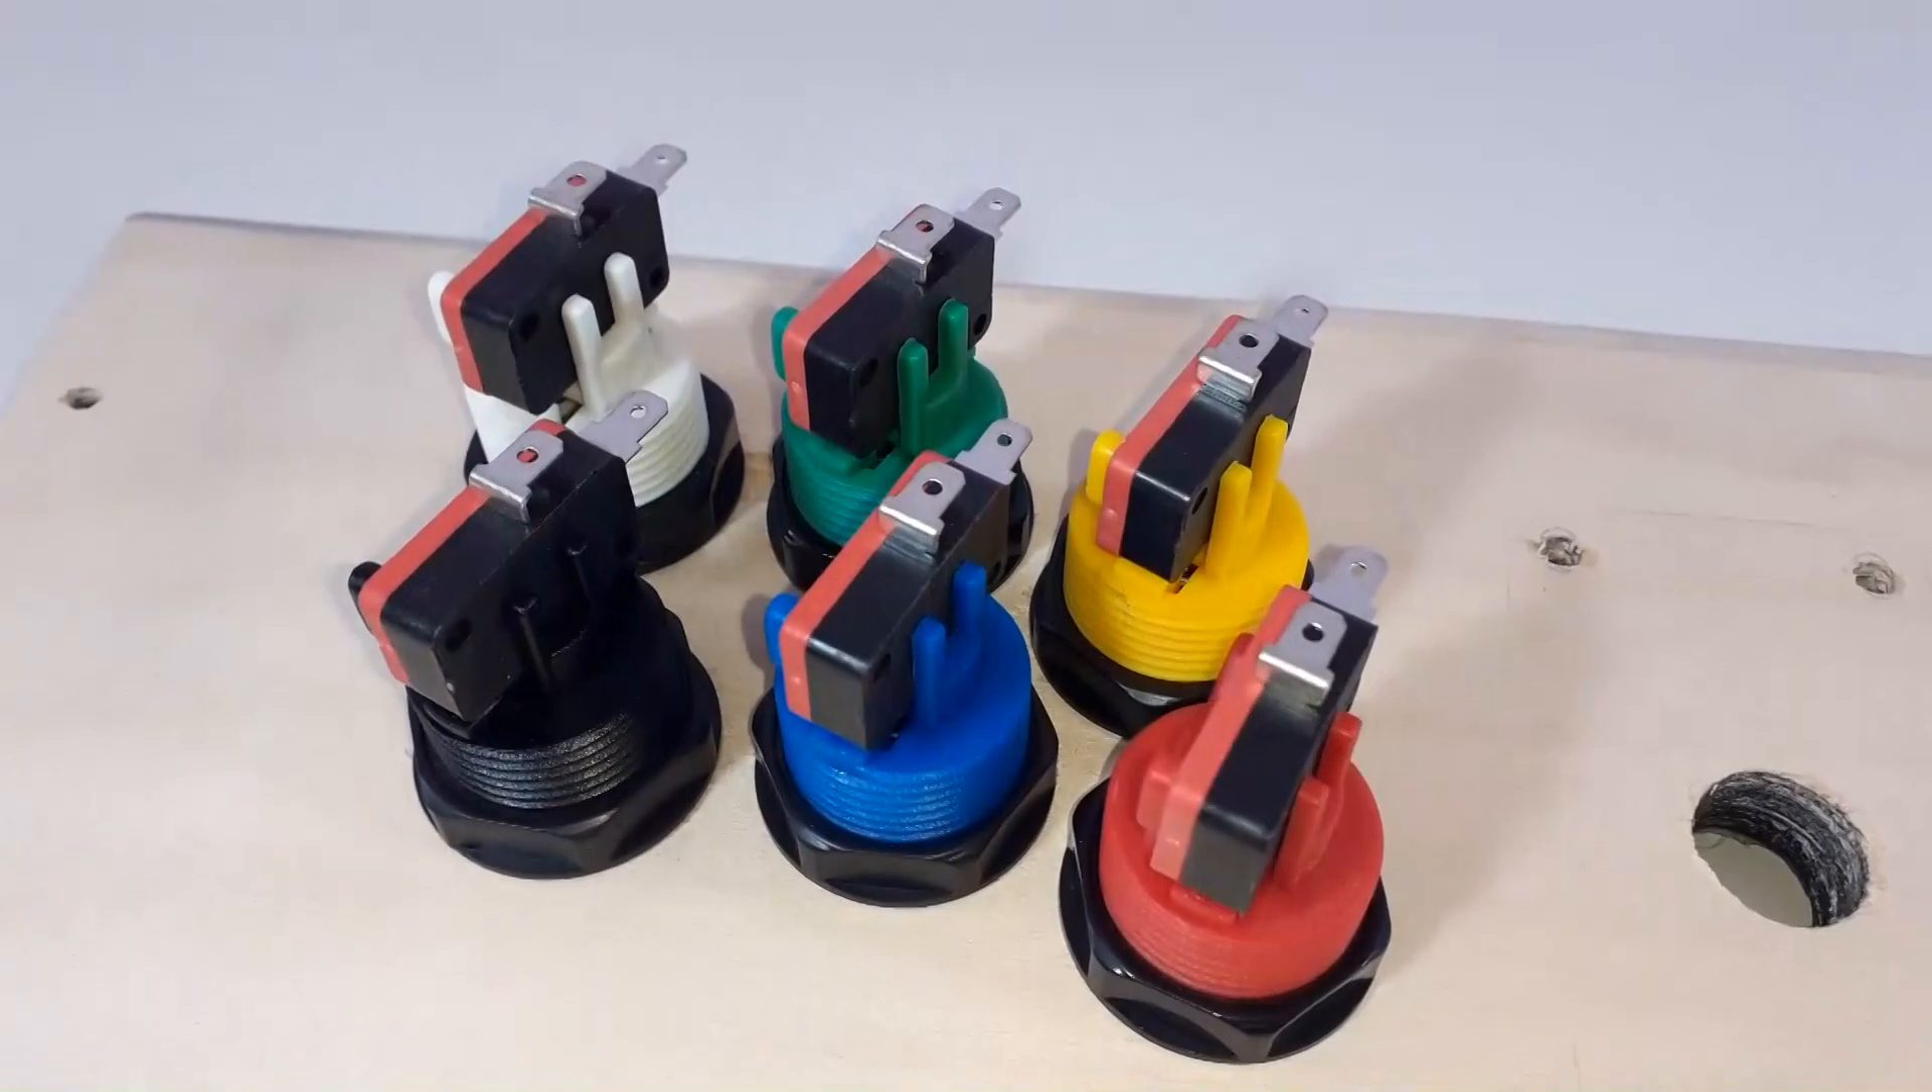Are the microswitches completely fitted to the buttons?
Yes.